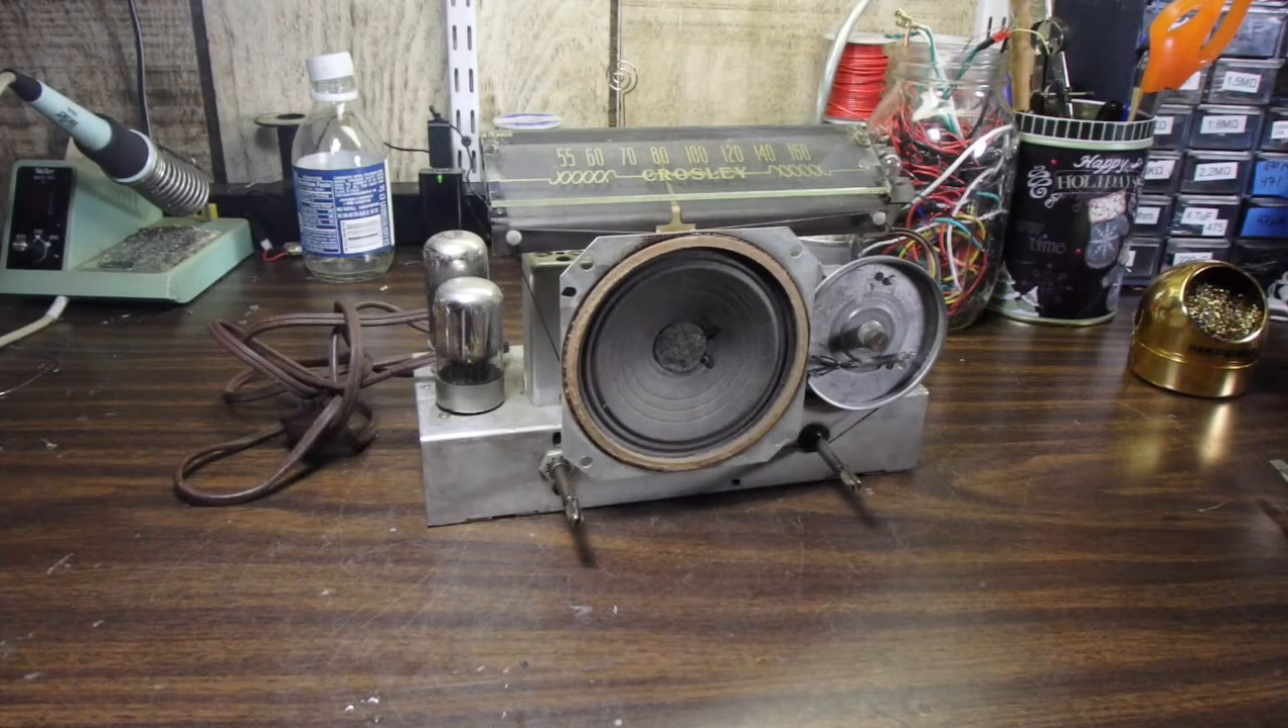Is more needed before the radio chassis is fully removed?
No.